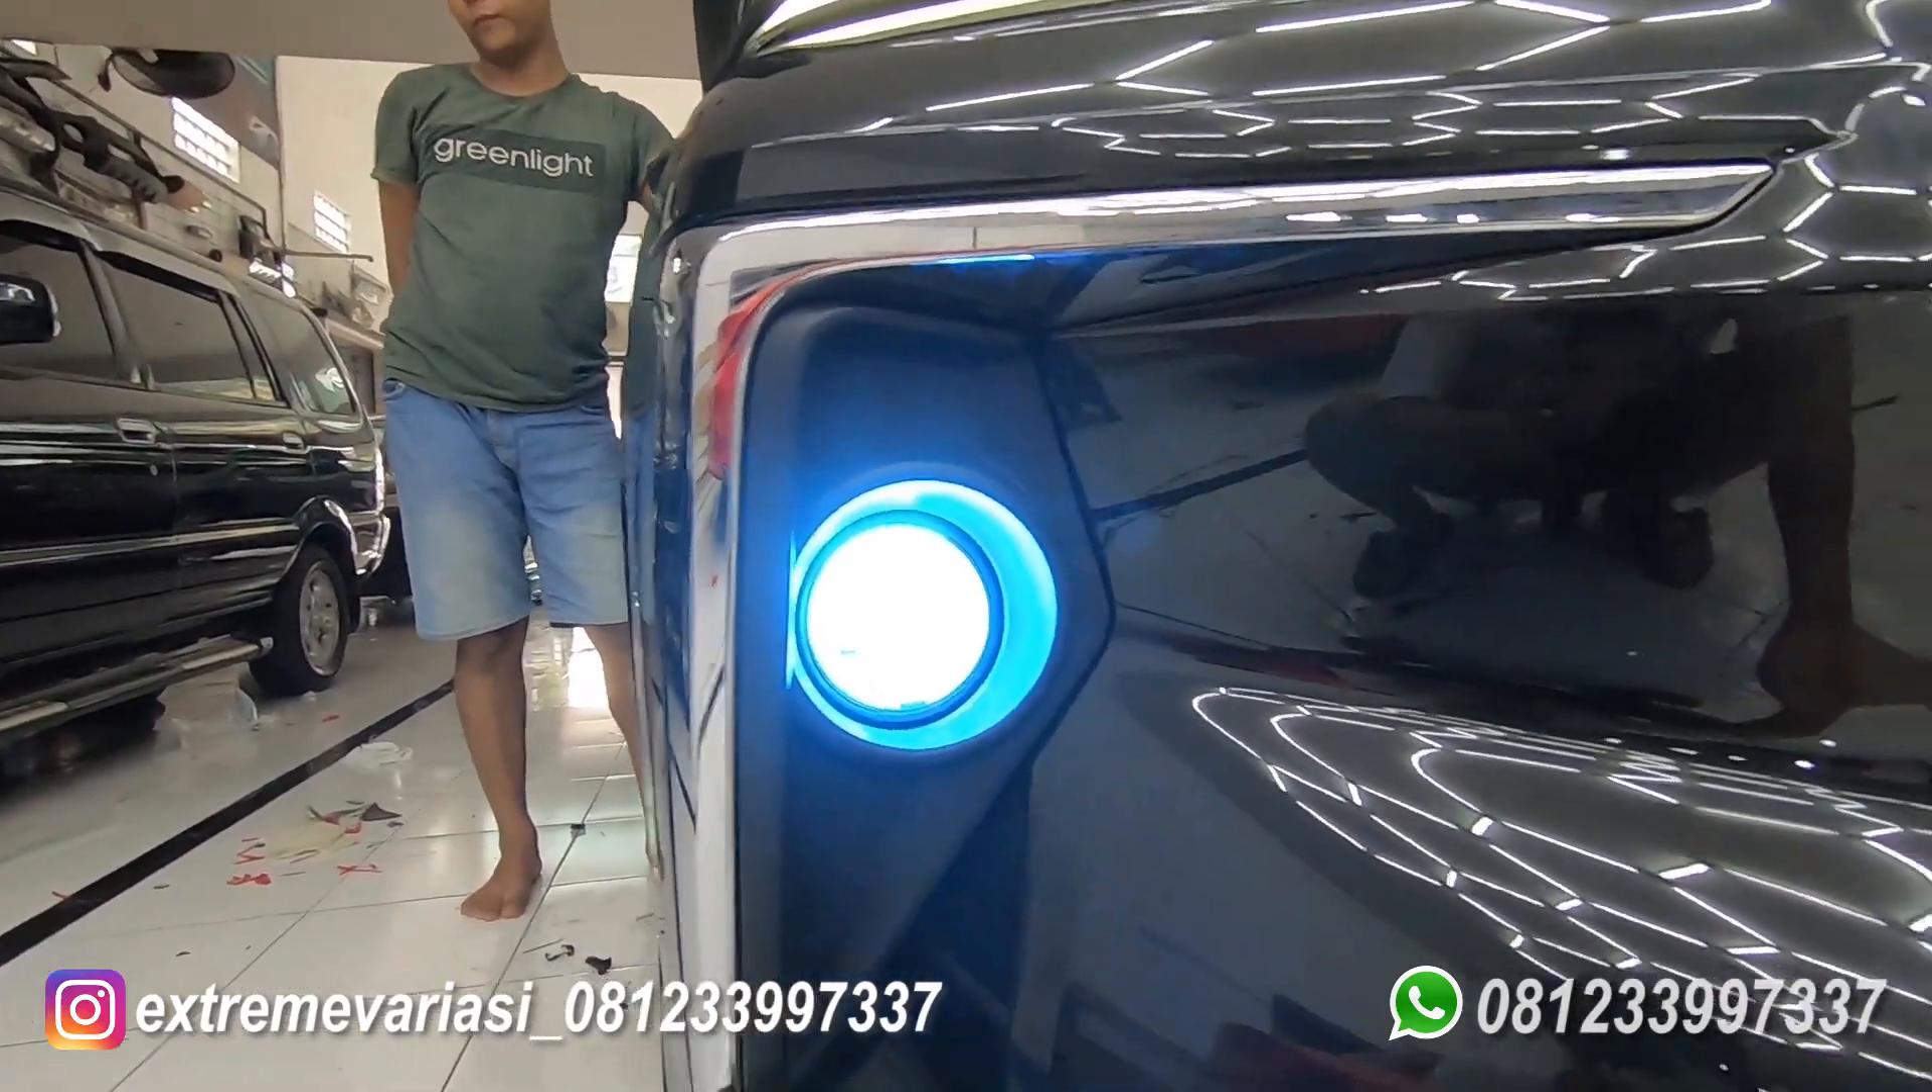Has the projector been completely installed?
Yes.